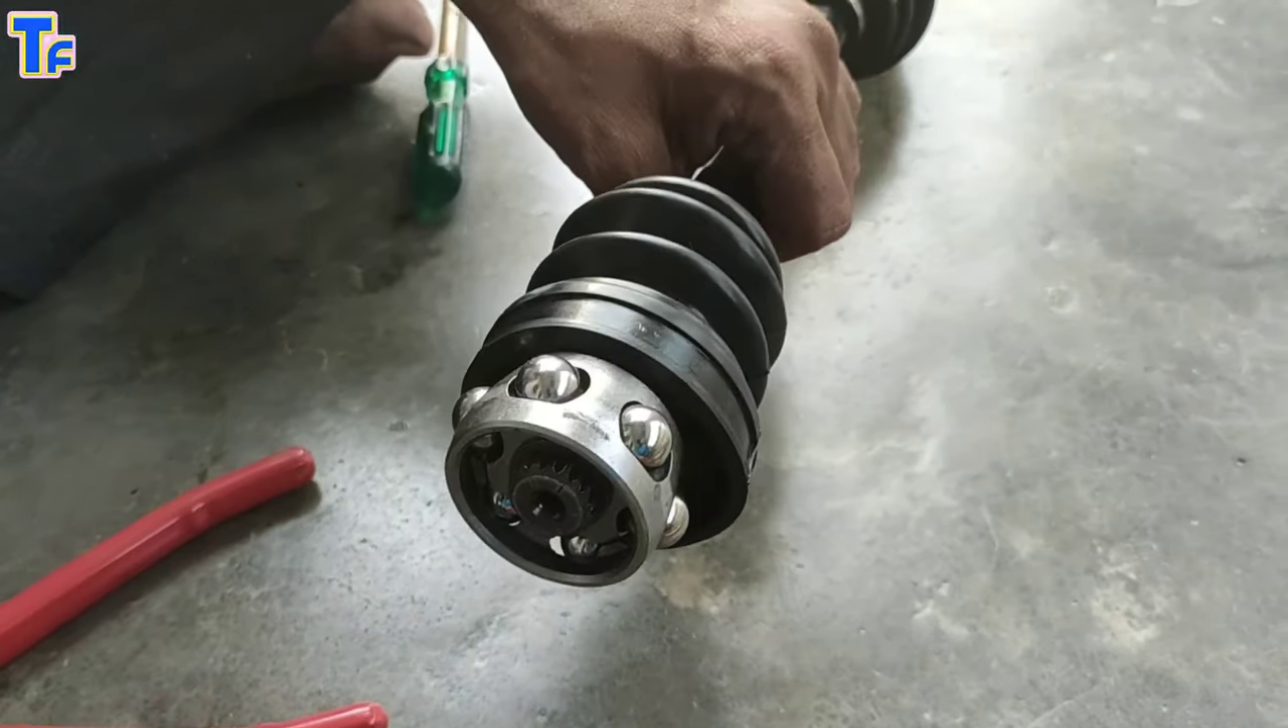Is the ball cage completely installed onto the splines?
Yes.